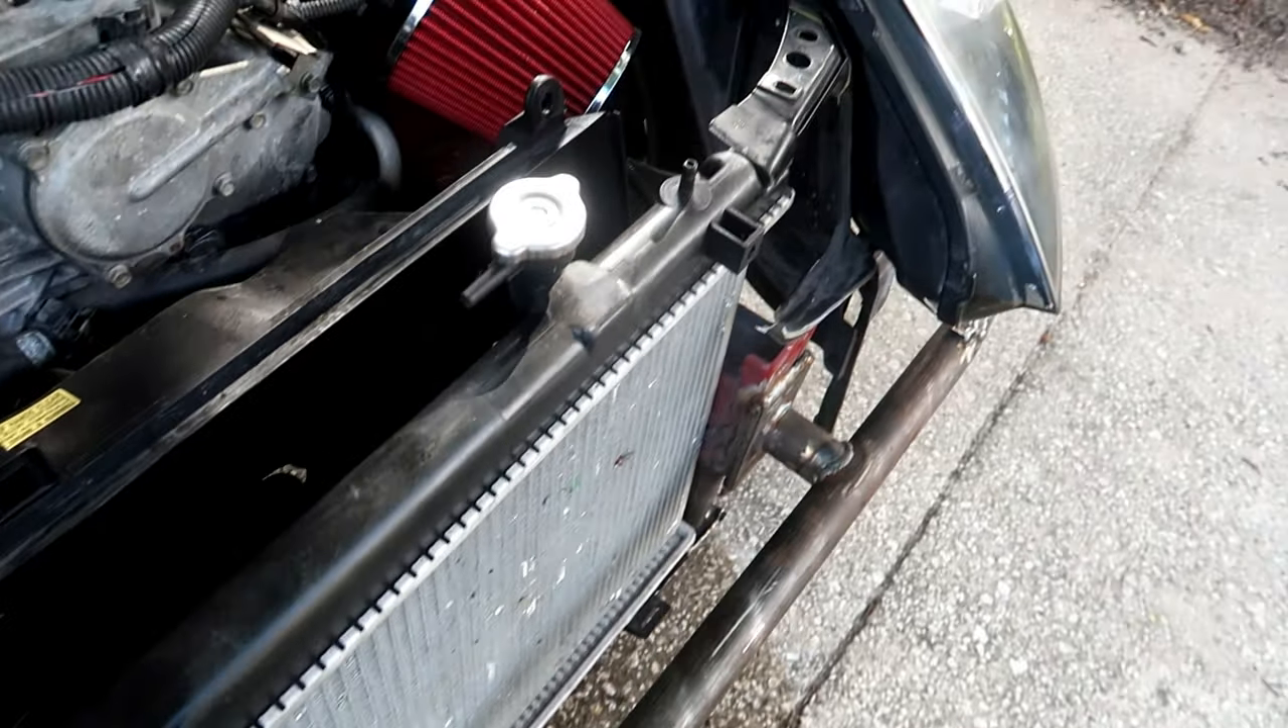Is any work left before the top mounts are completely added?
Yes.